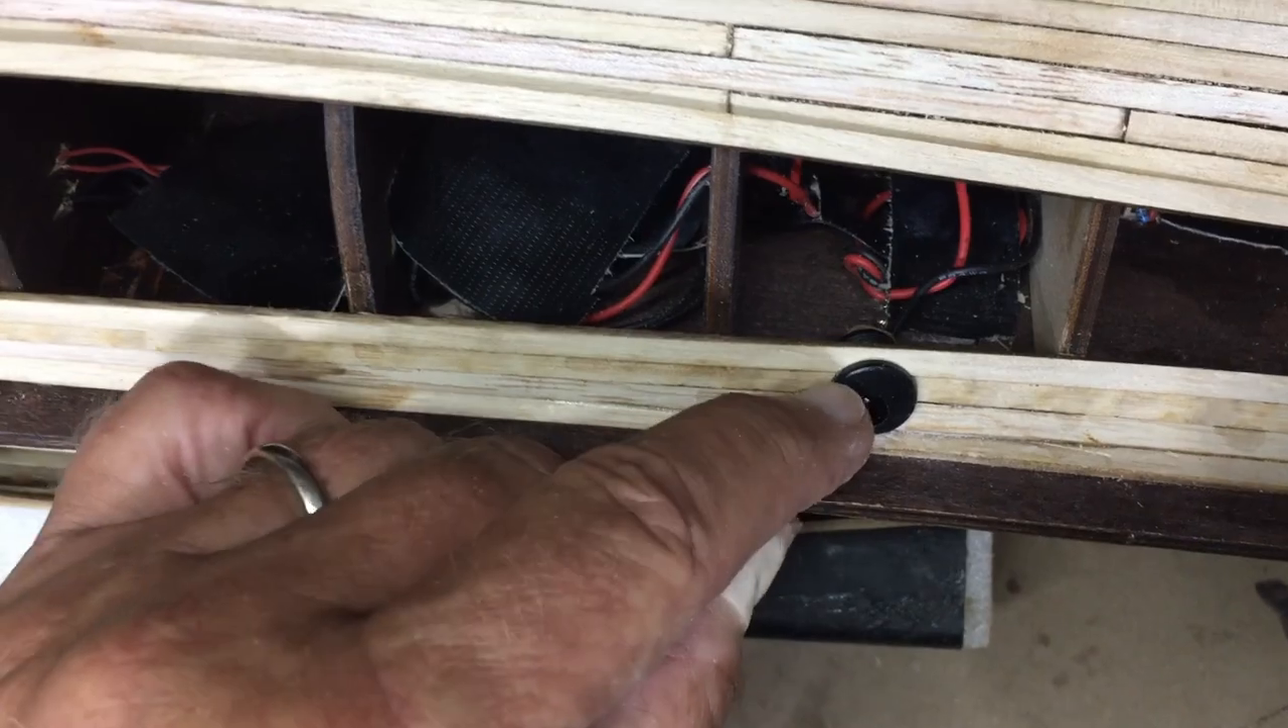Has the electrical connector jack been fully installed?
Yes.